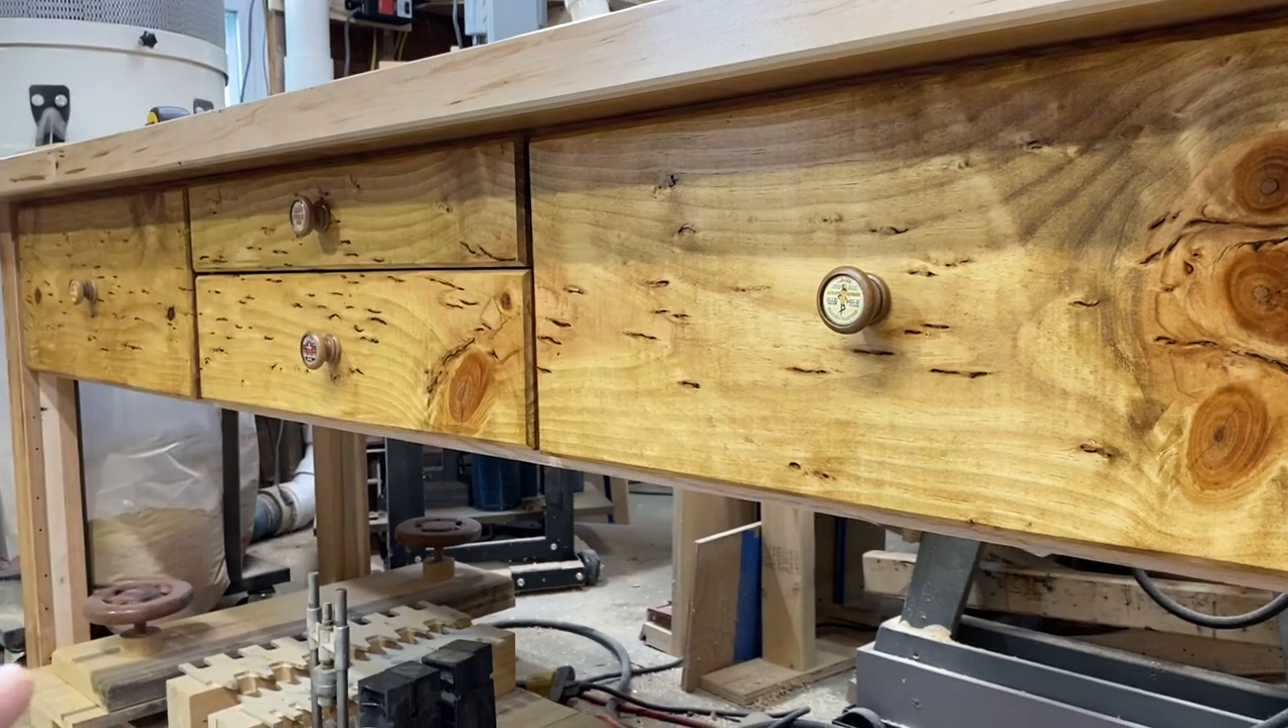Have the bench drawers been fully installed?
Yes.